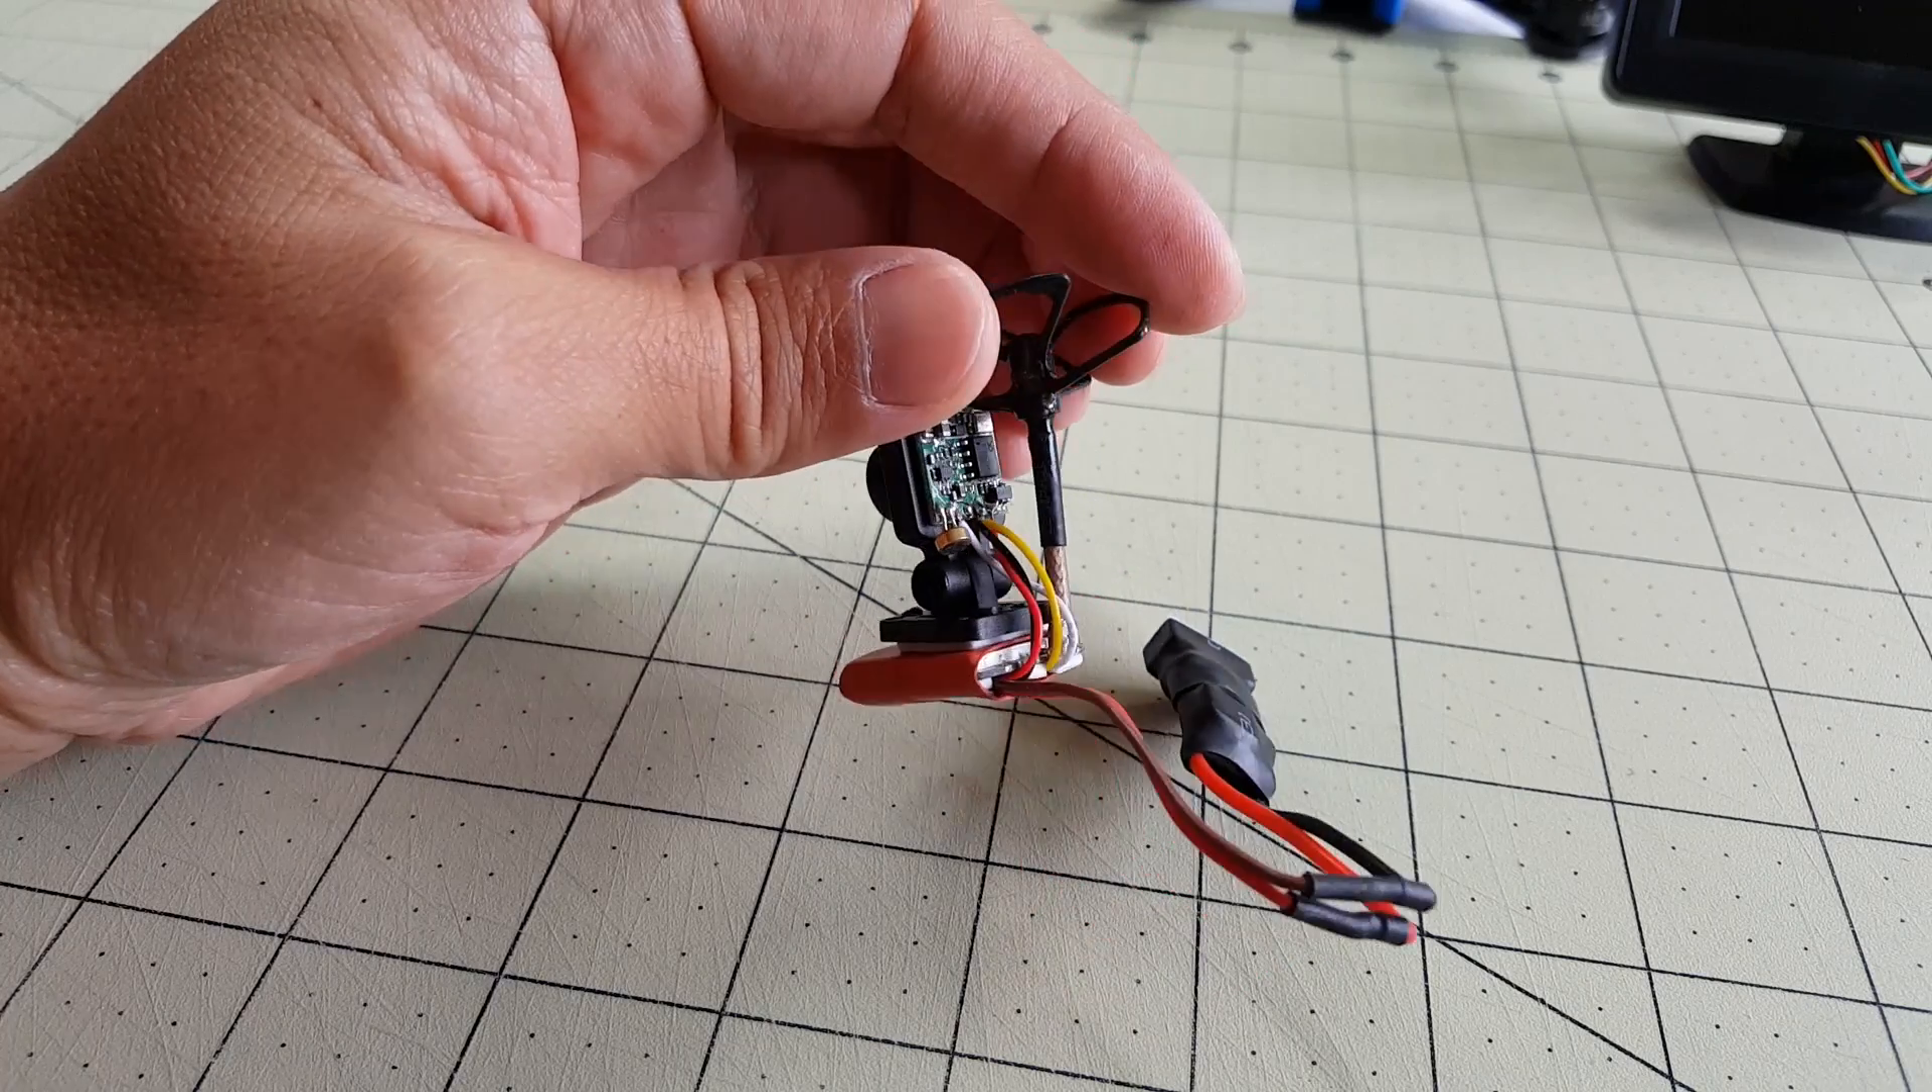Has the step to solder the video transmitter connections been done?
Yes.